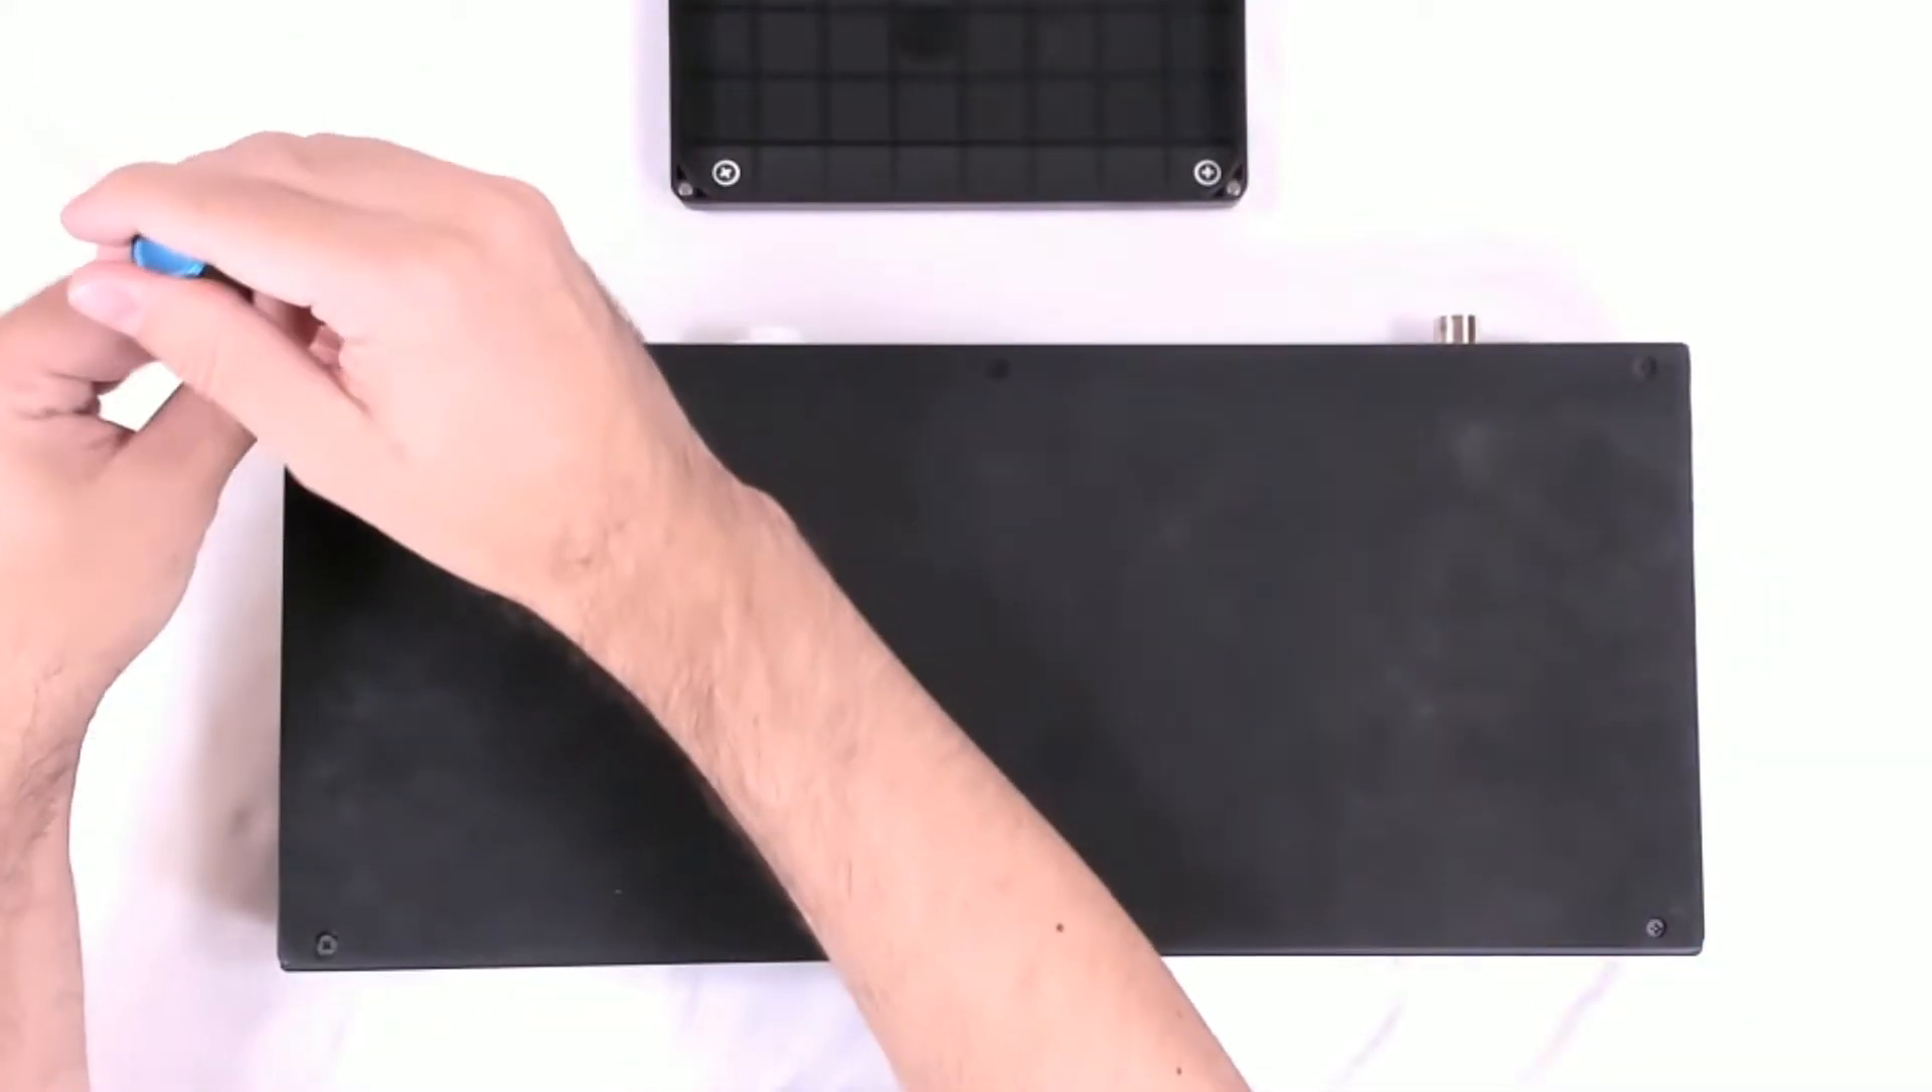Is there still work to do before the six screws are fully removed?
Yes.